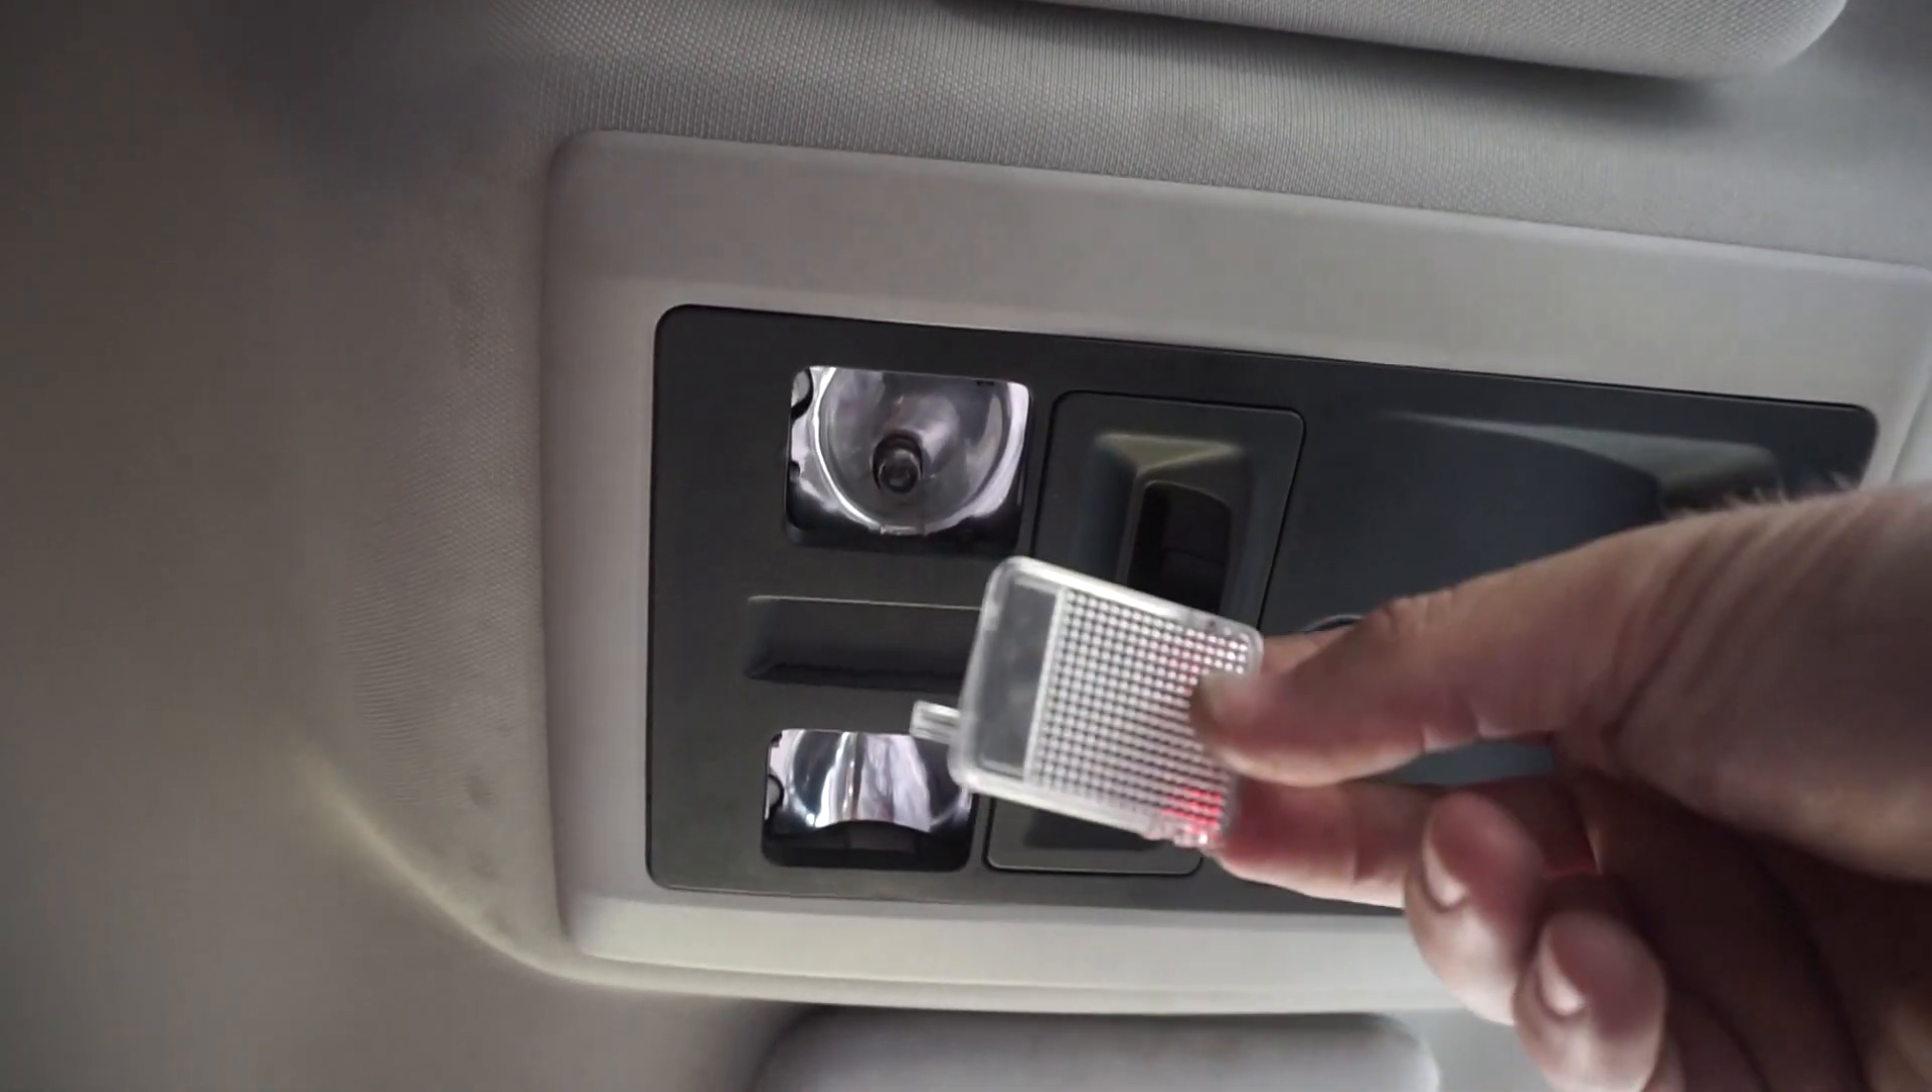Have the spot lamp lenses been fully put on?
No.